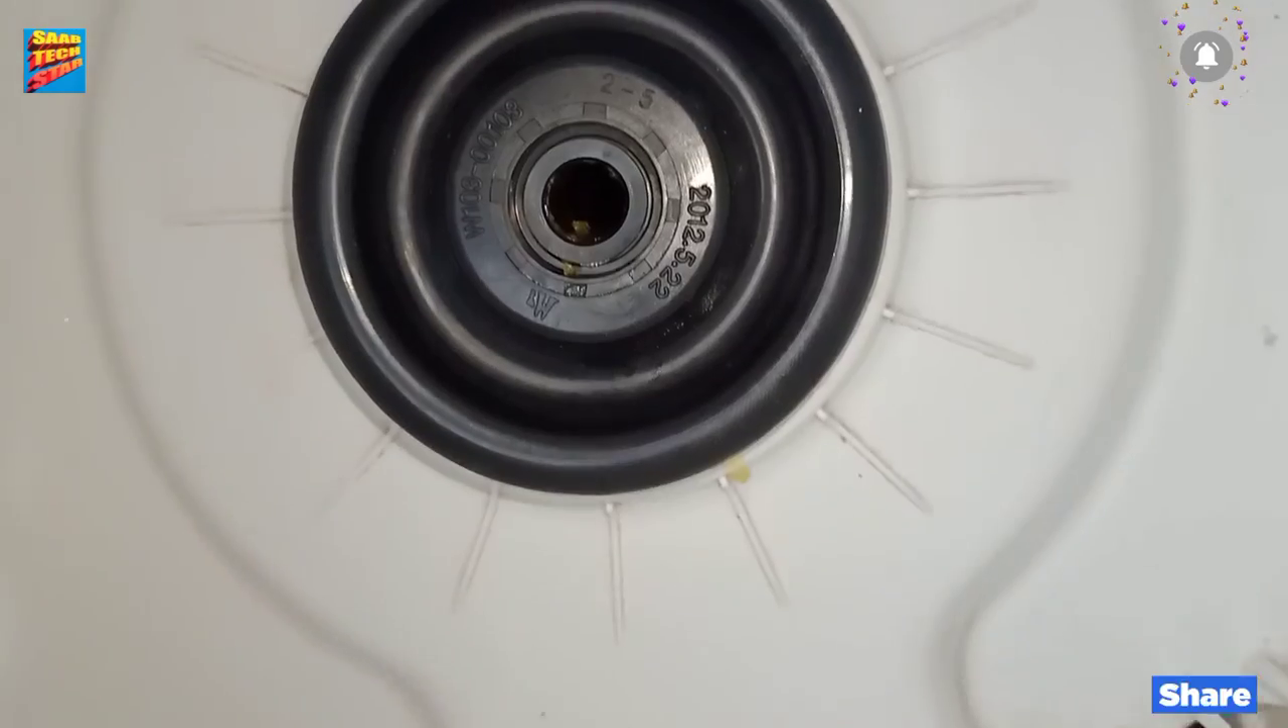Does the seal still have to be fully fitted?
No.